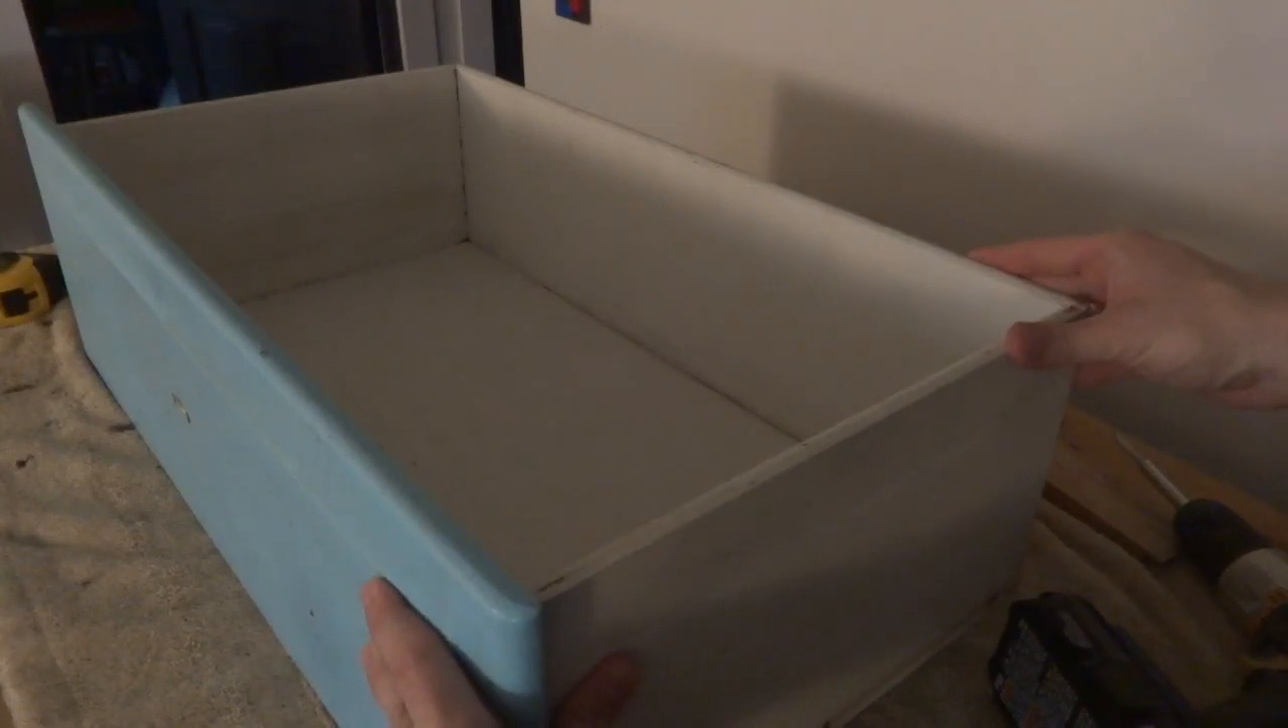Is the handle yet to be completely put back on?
Yes.